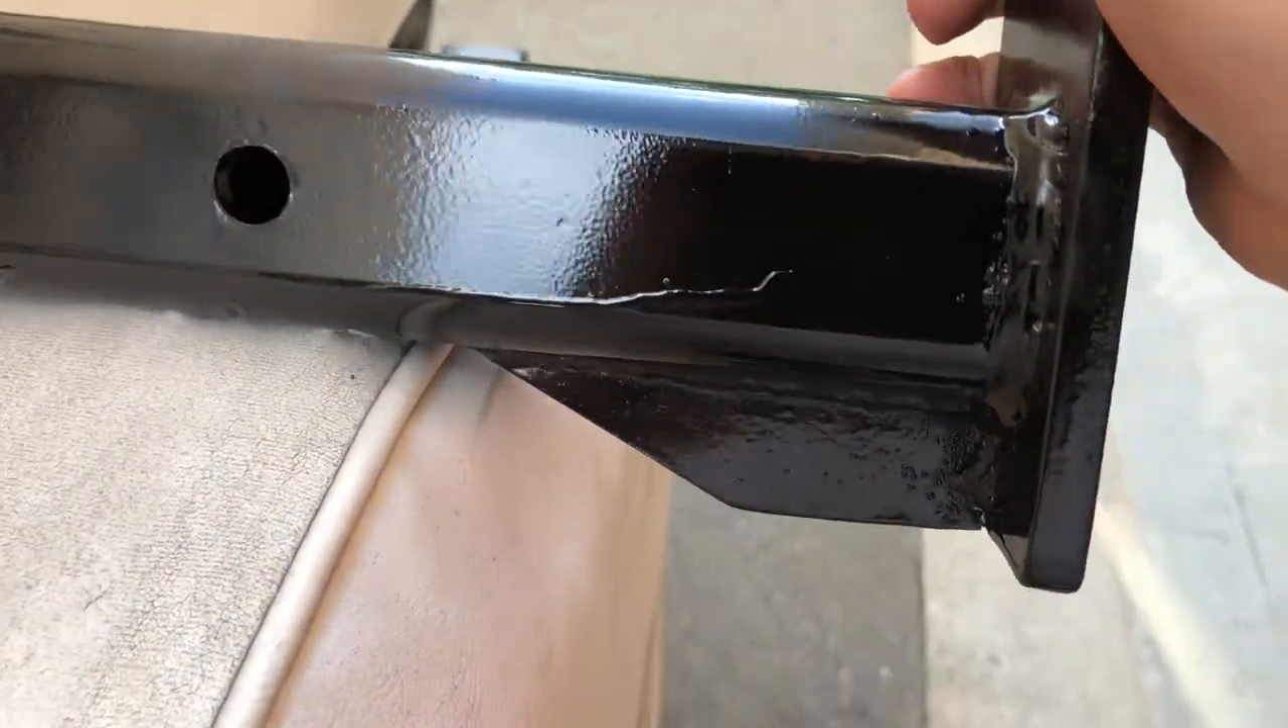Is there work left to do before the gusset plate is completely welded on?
No.